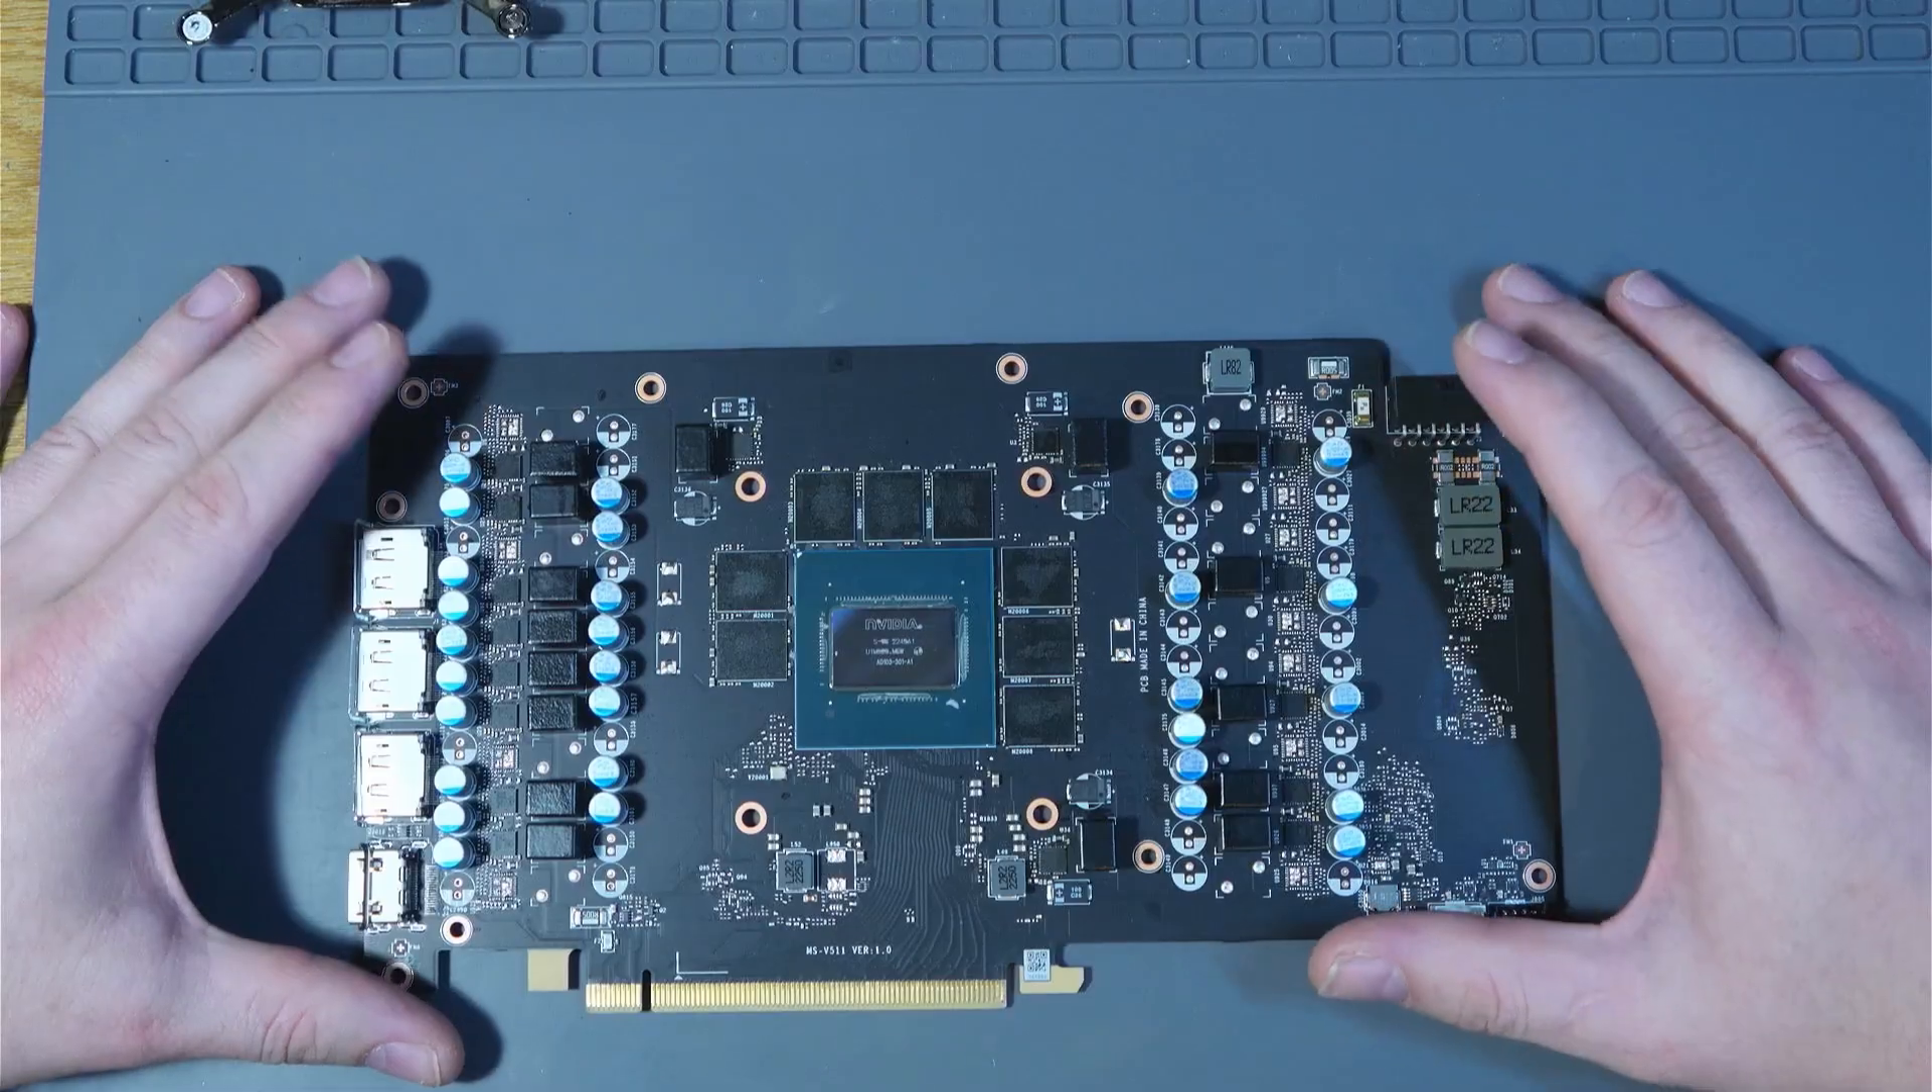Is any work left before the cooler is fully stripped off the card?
No.